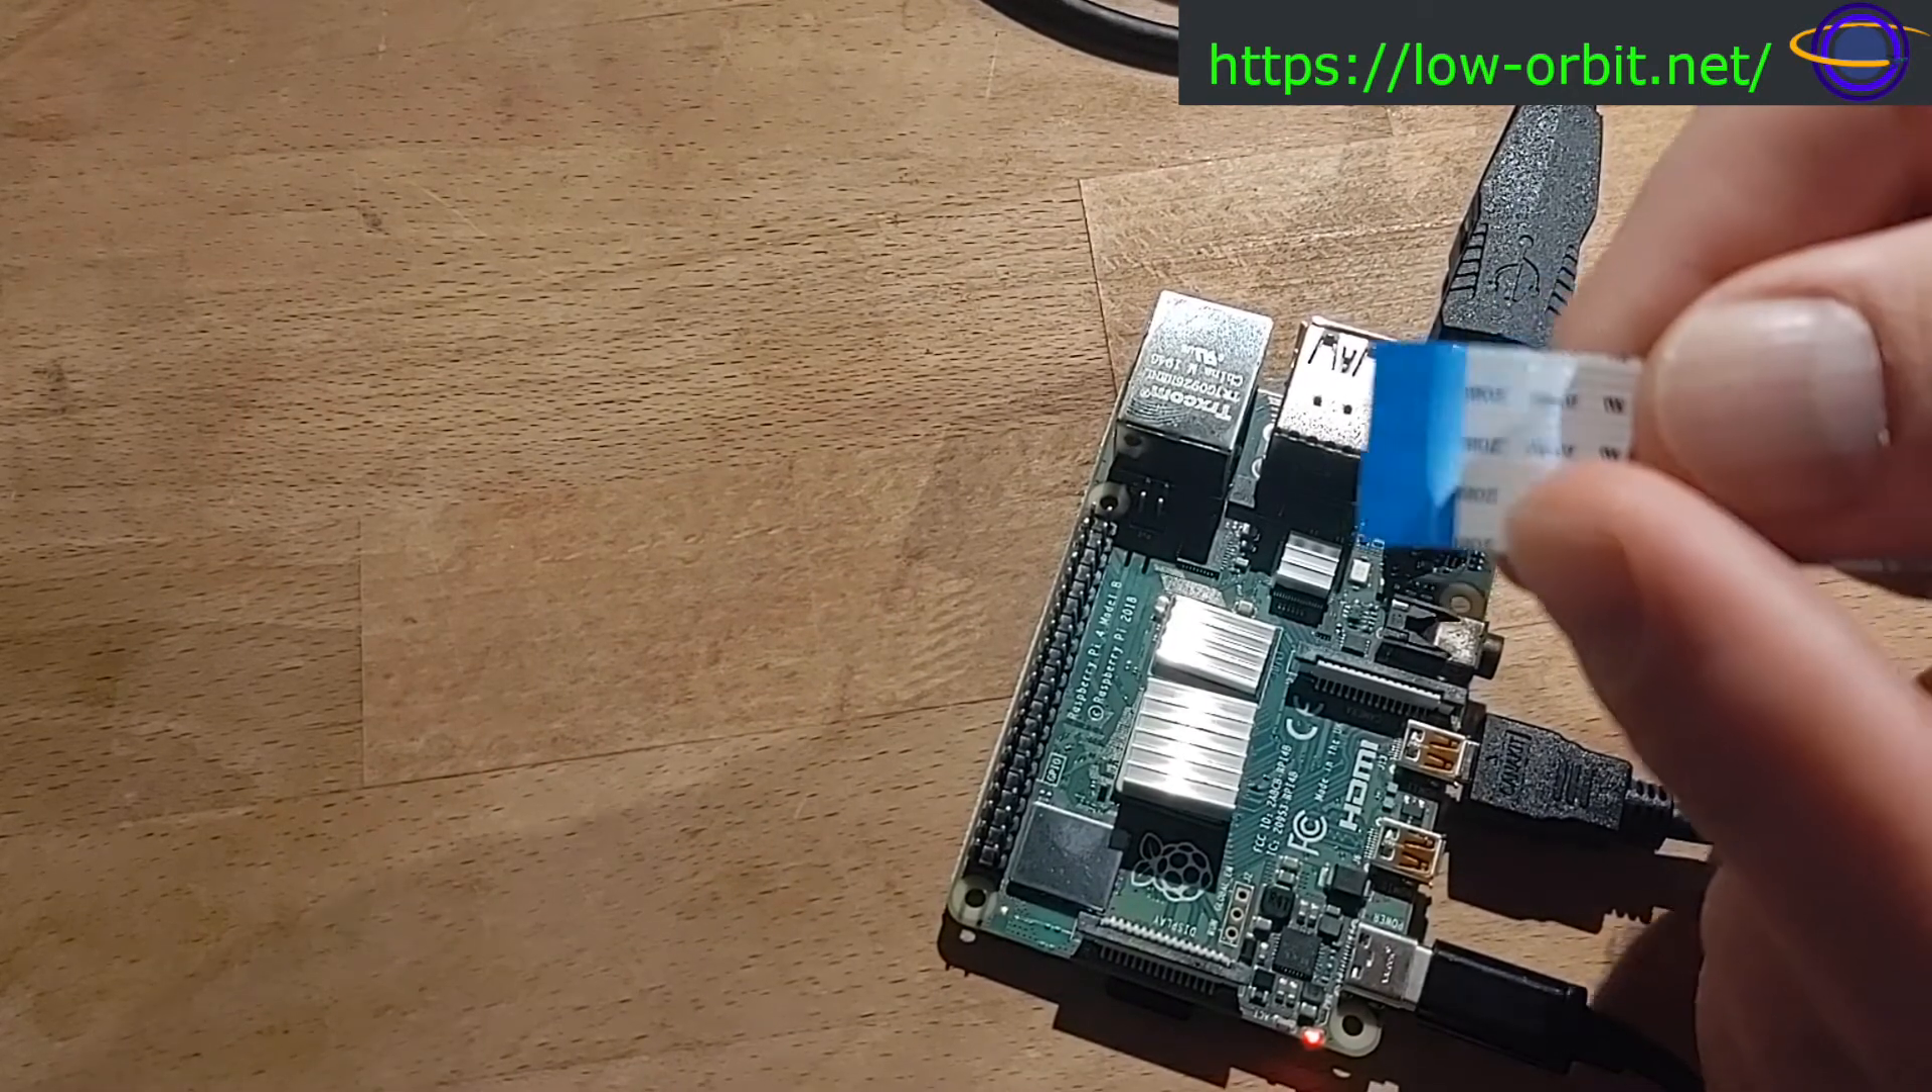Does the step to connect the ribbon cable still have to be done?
Yes.